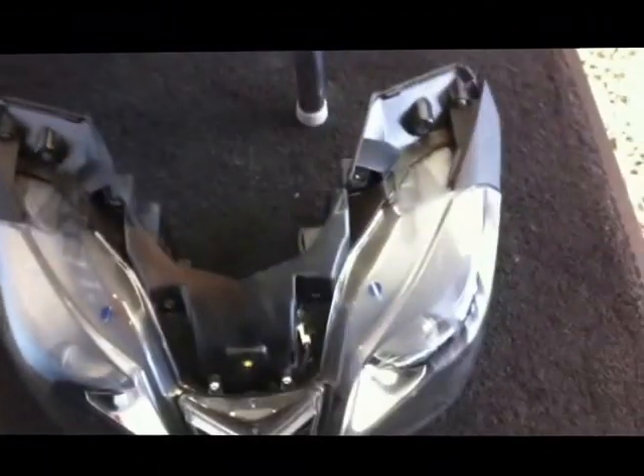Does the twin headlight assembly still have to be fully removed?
No.